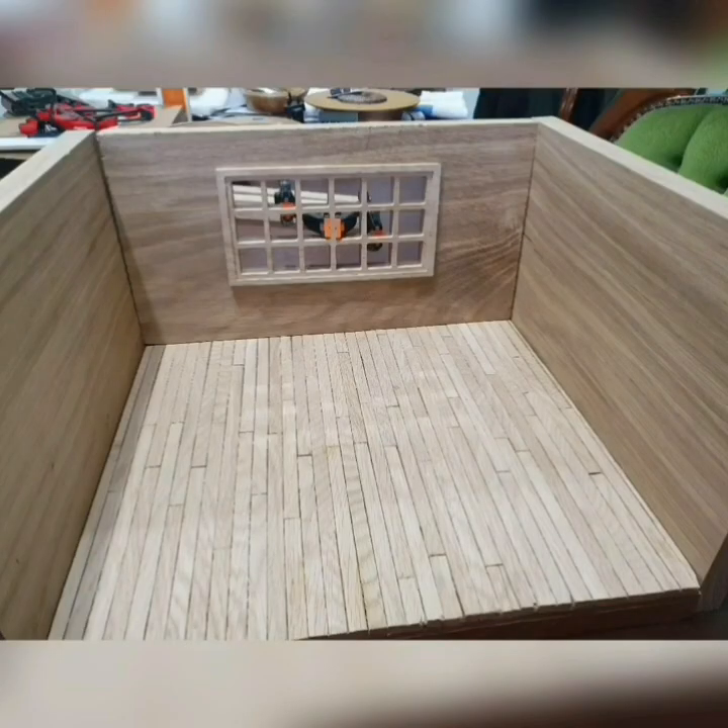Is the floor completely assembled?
Yes.